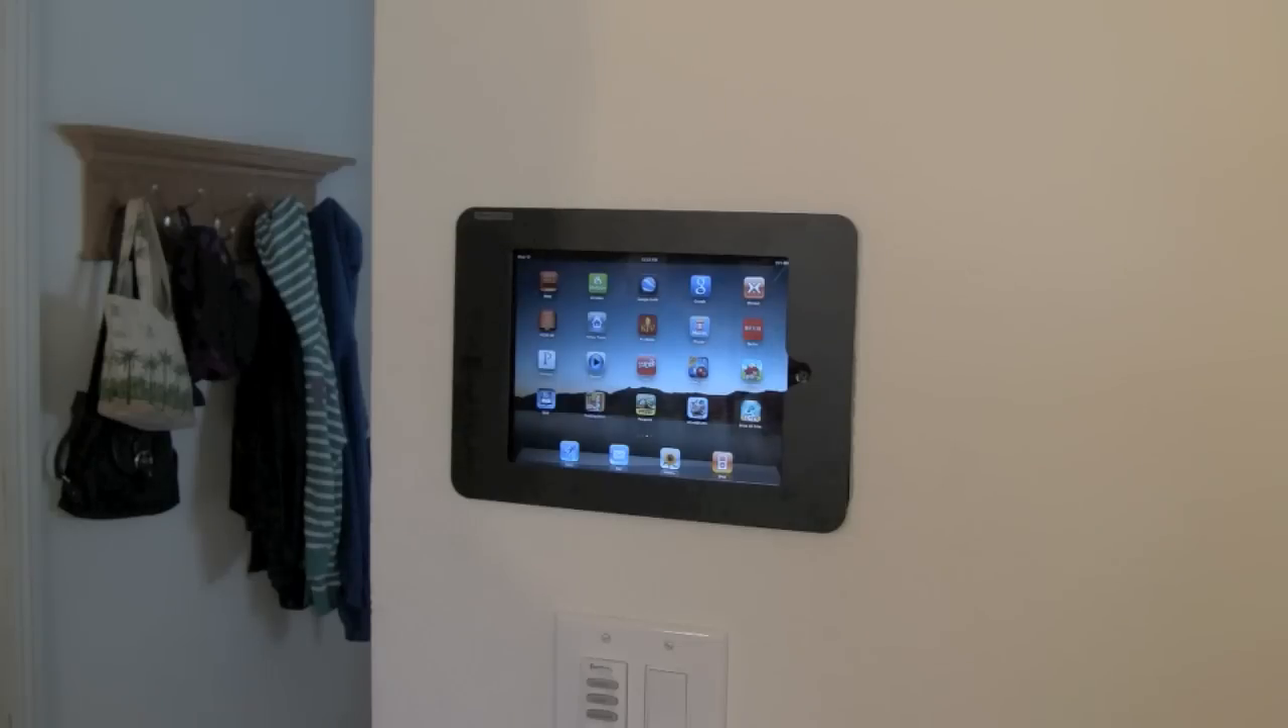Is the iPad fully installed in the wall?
Yes.